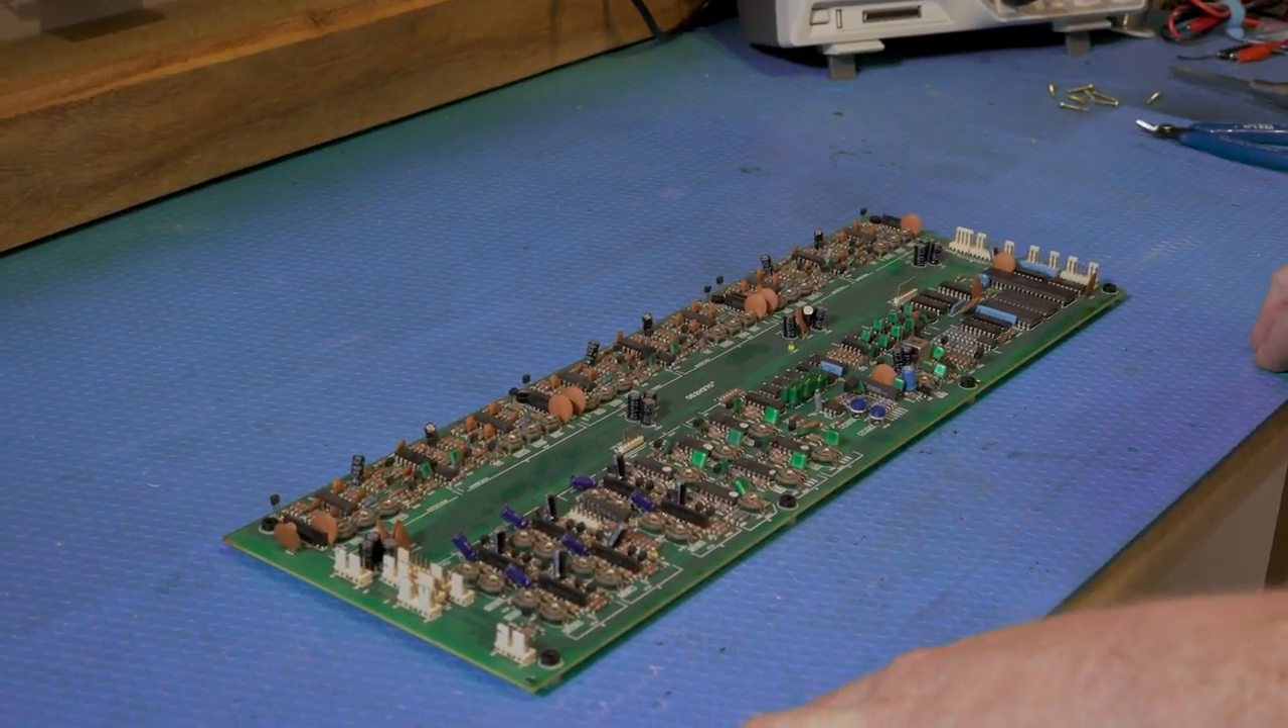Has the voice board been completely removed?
Yes.